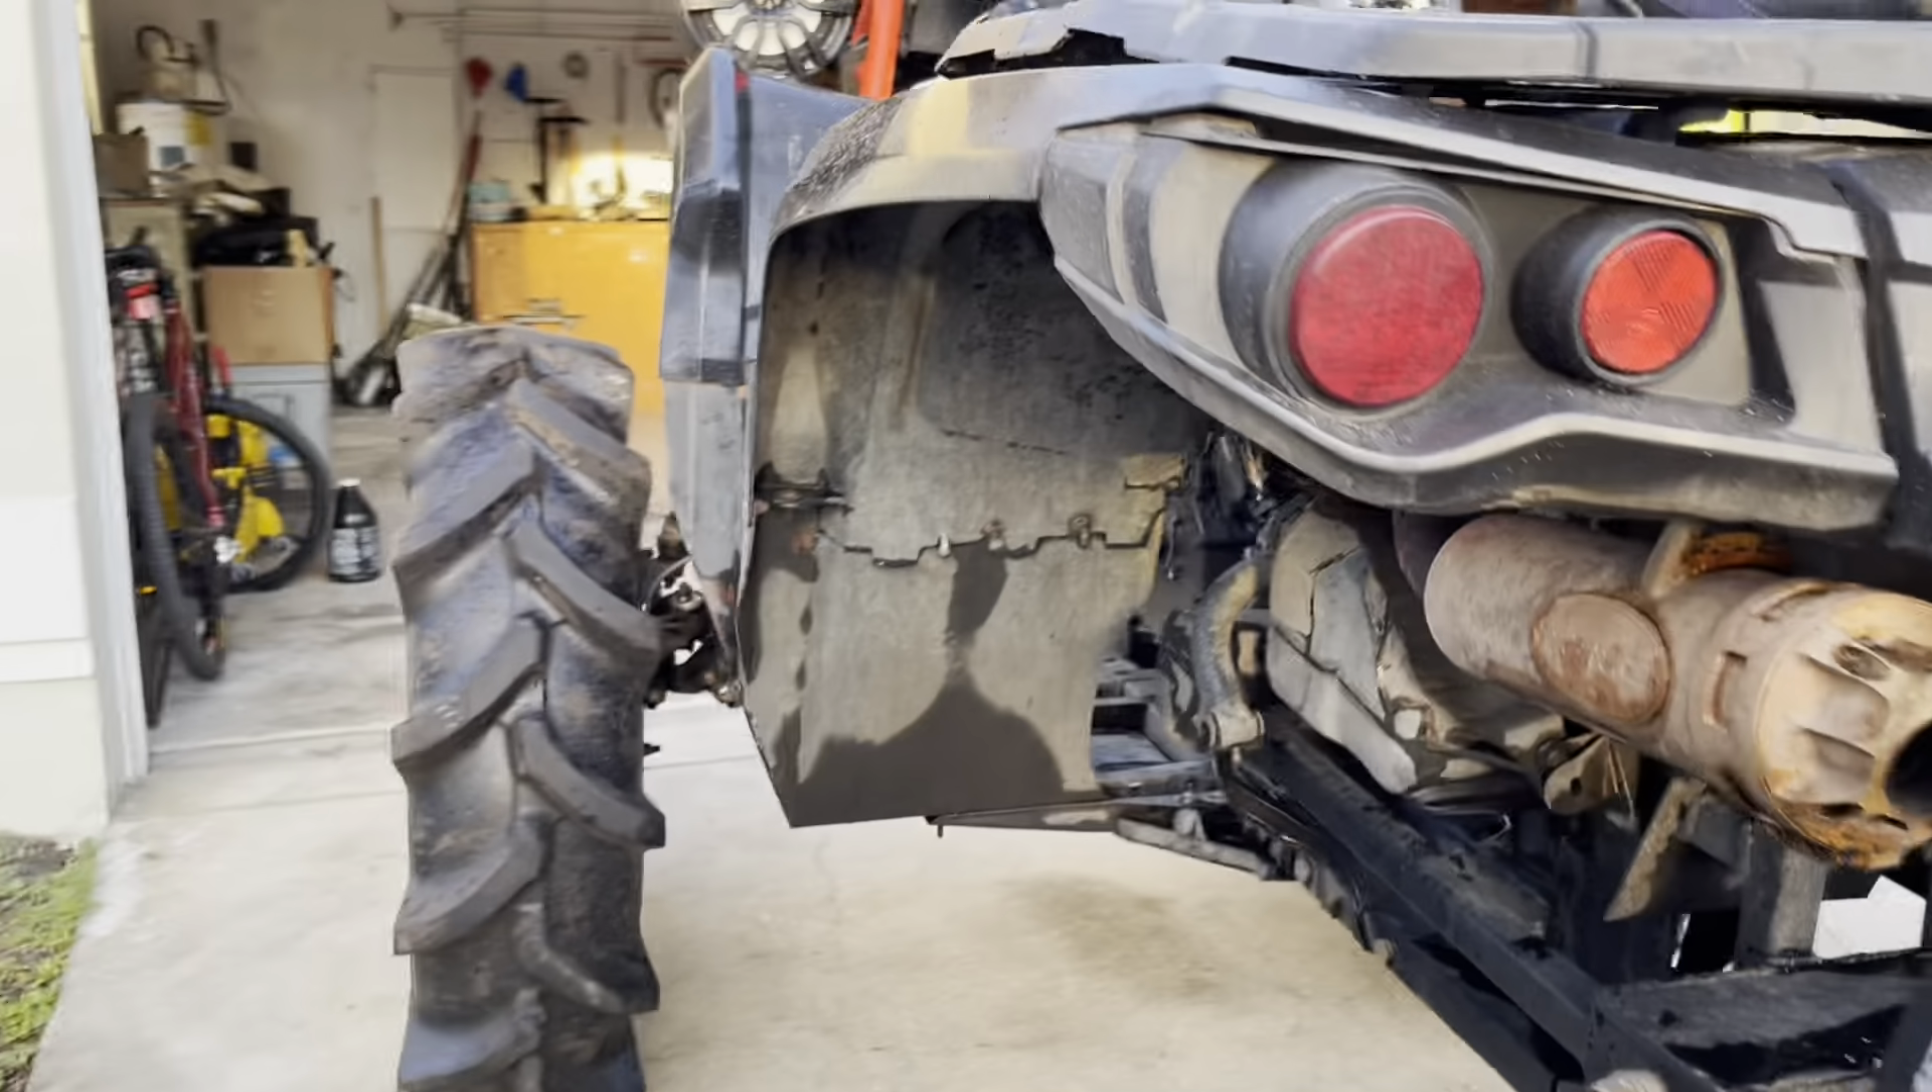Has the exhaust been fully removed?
No.